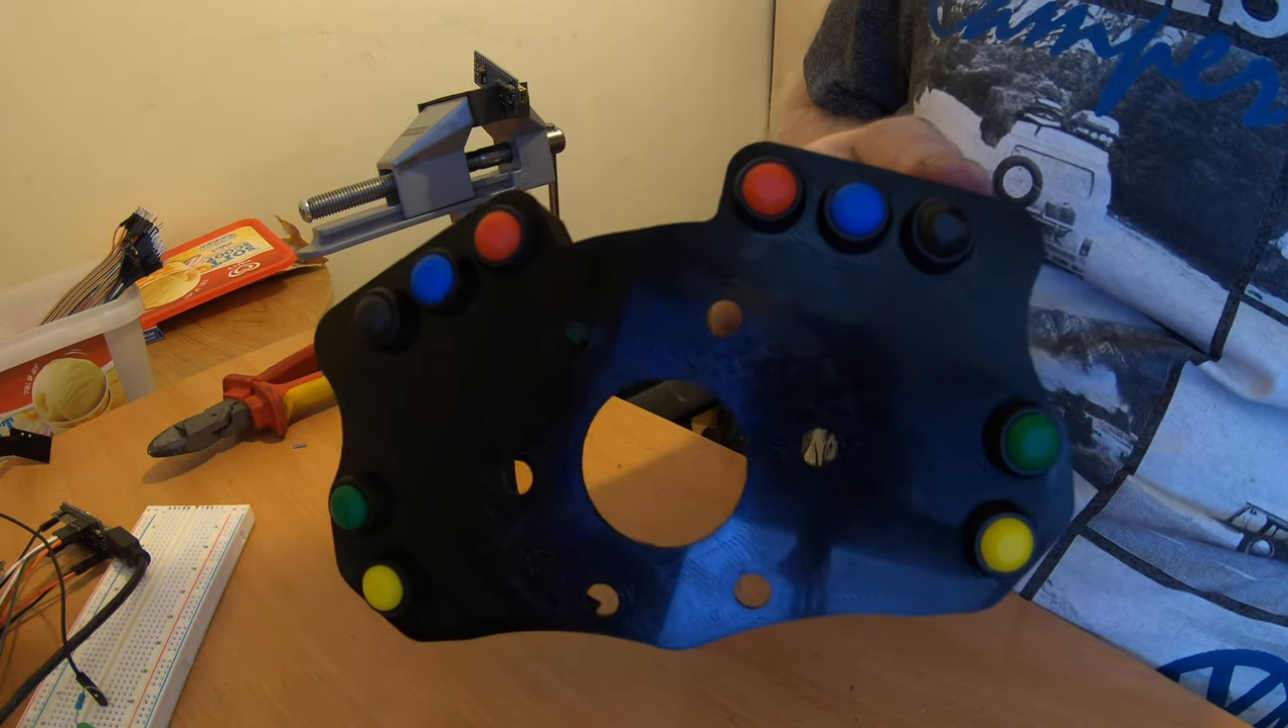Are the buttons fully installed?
Yes.